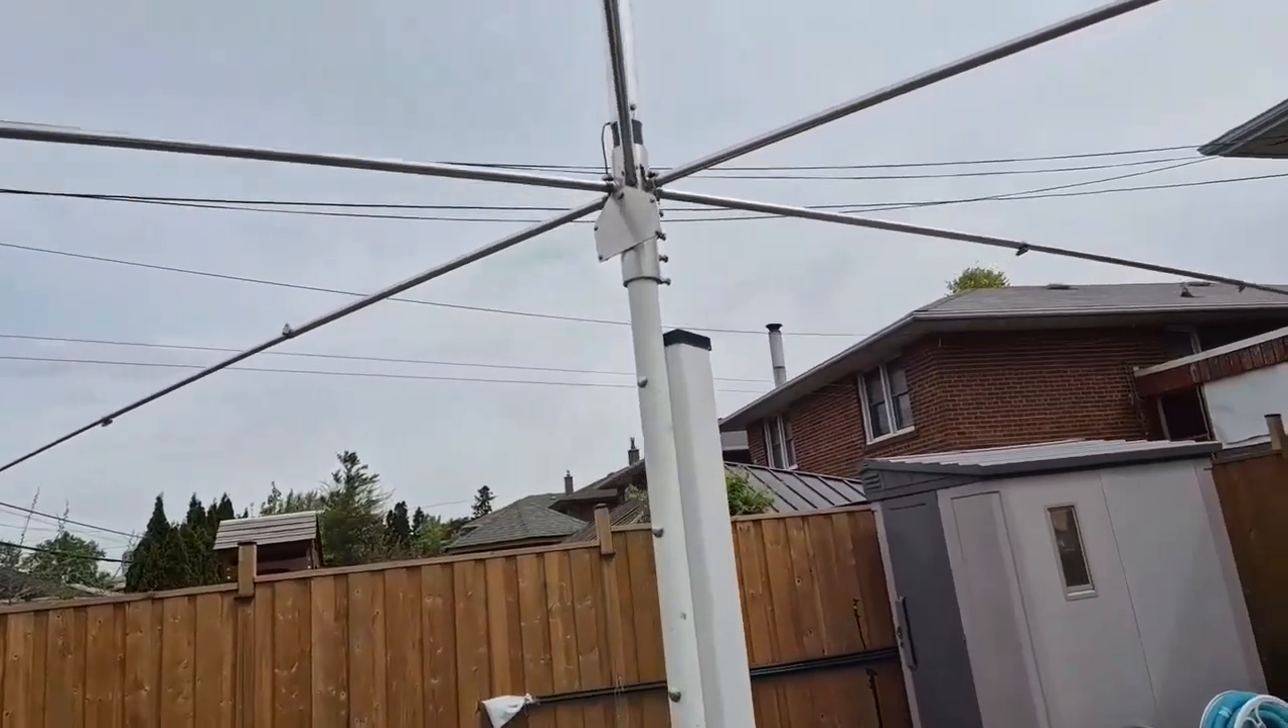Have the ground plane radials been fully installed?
Yes.